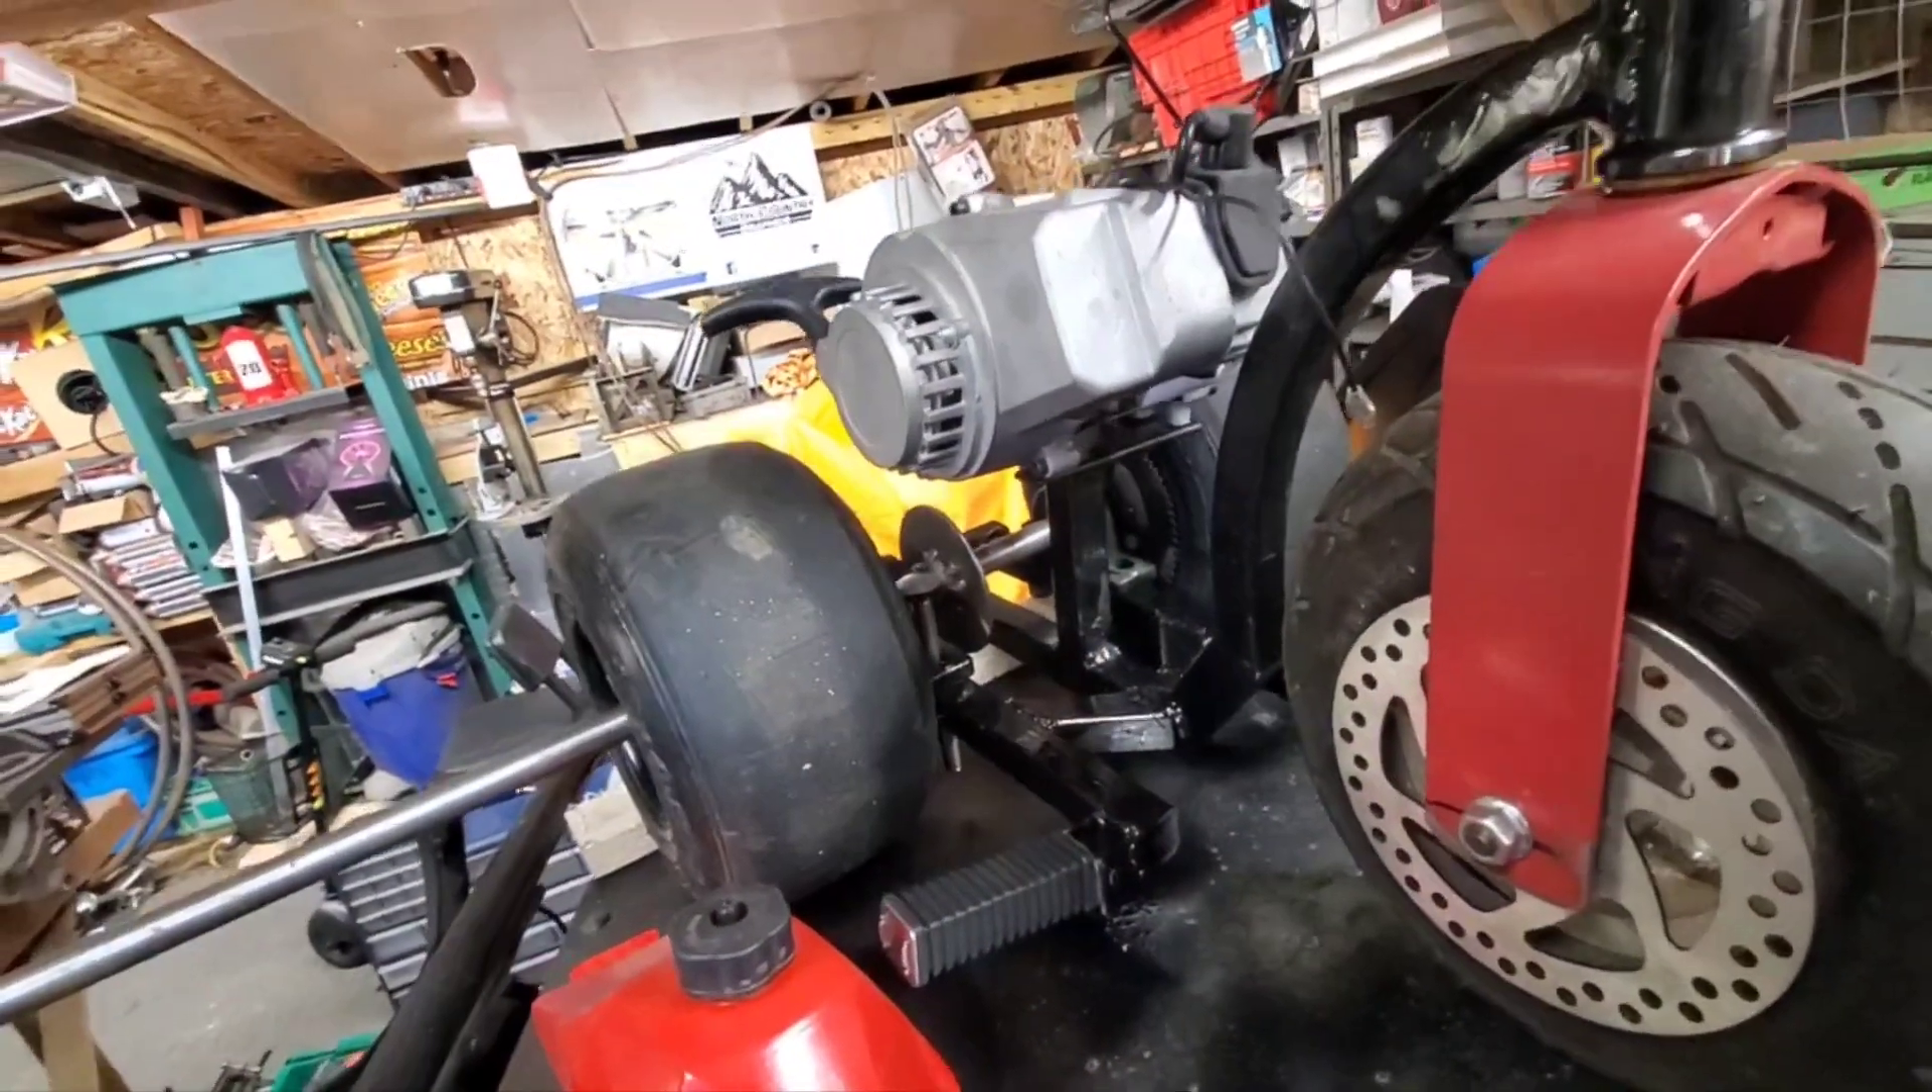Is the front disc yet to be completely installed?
No.